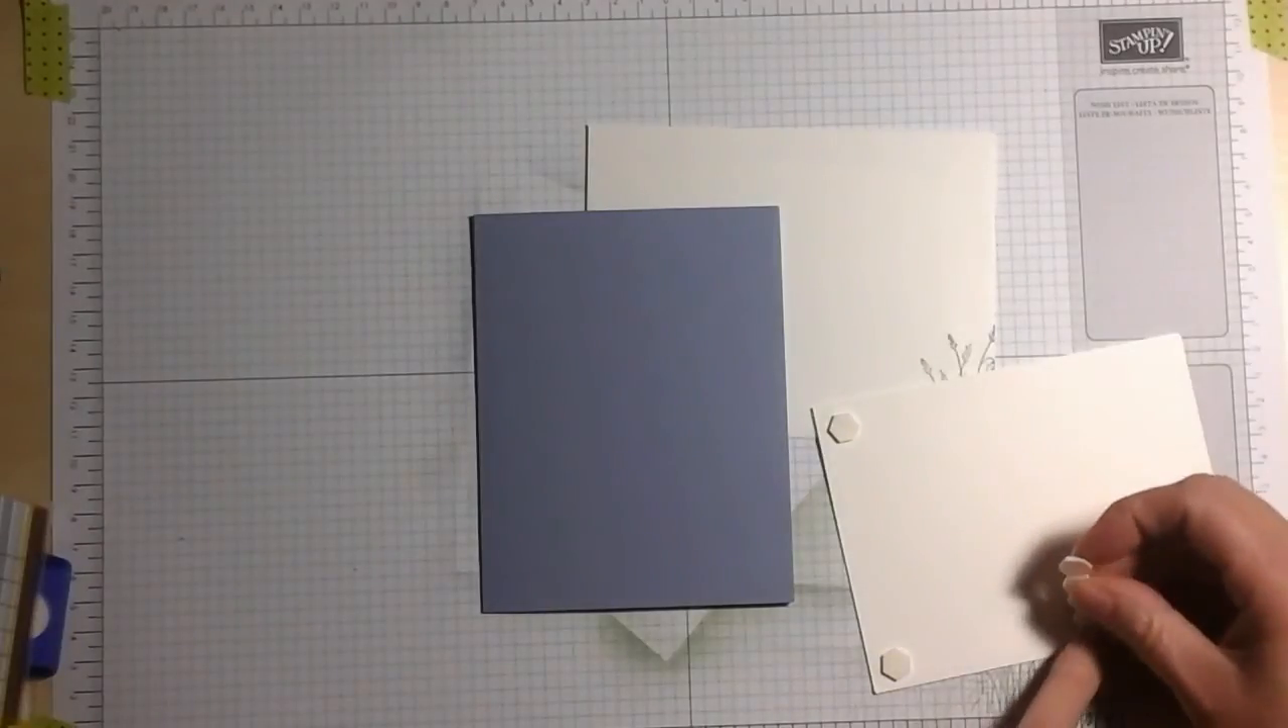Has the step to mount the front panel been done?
No.